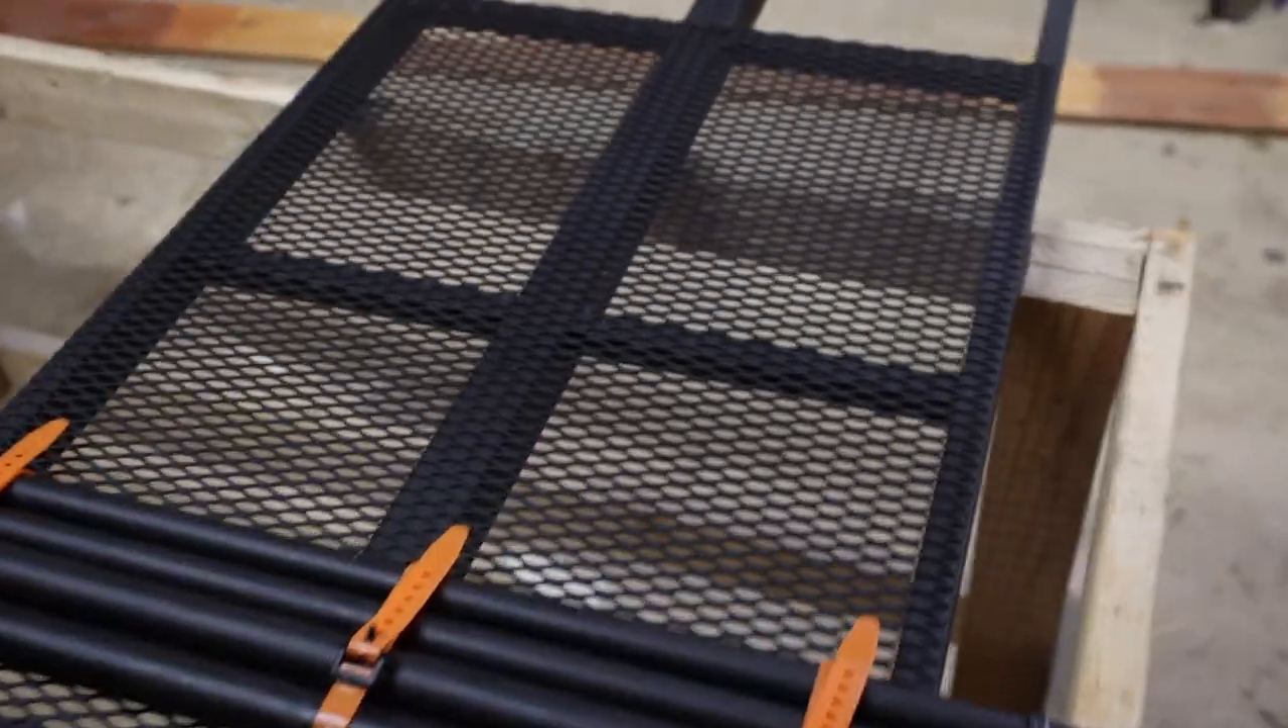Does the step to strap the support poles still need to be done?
No.